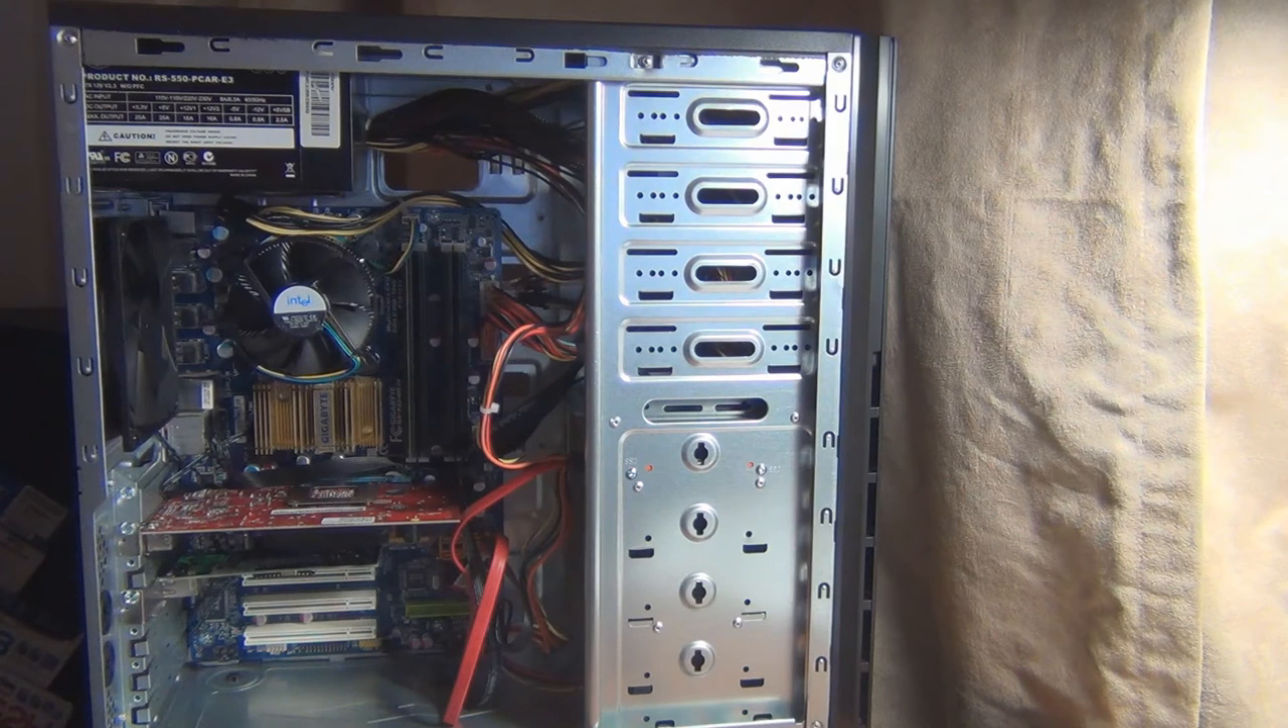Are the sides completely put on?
No.